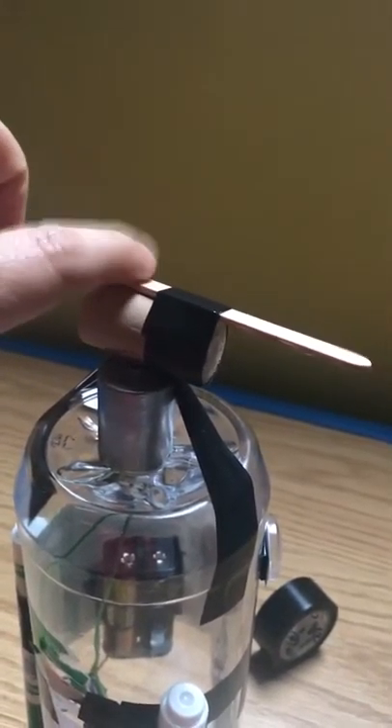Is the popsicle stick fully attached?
Yes.